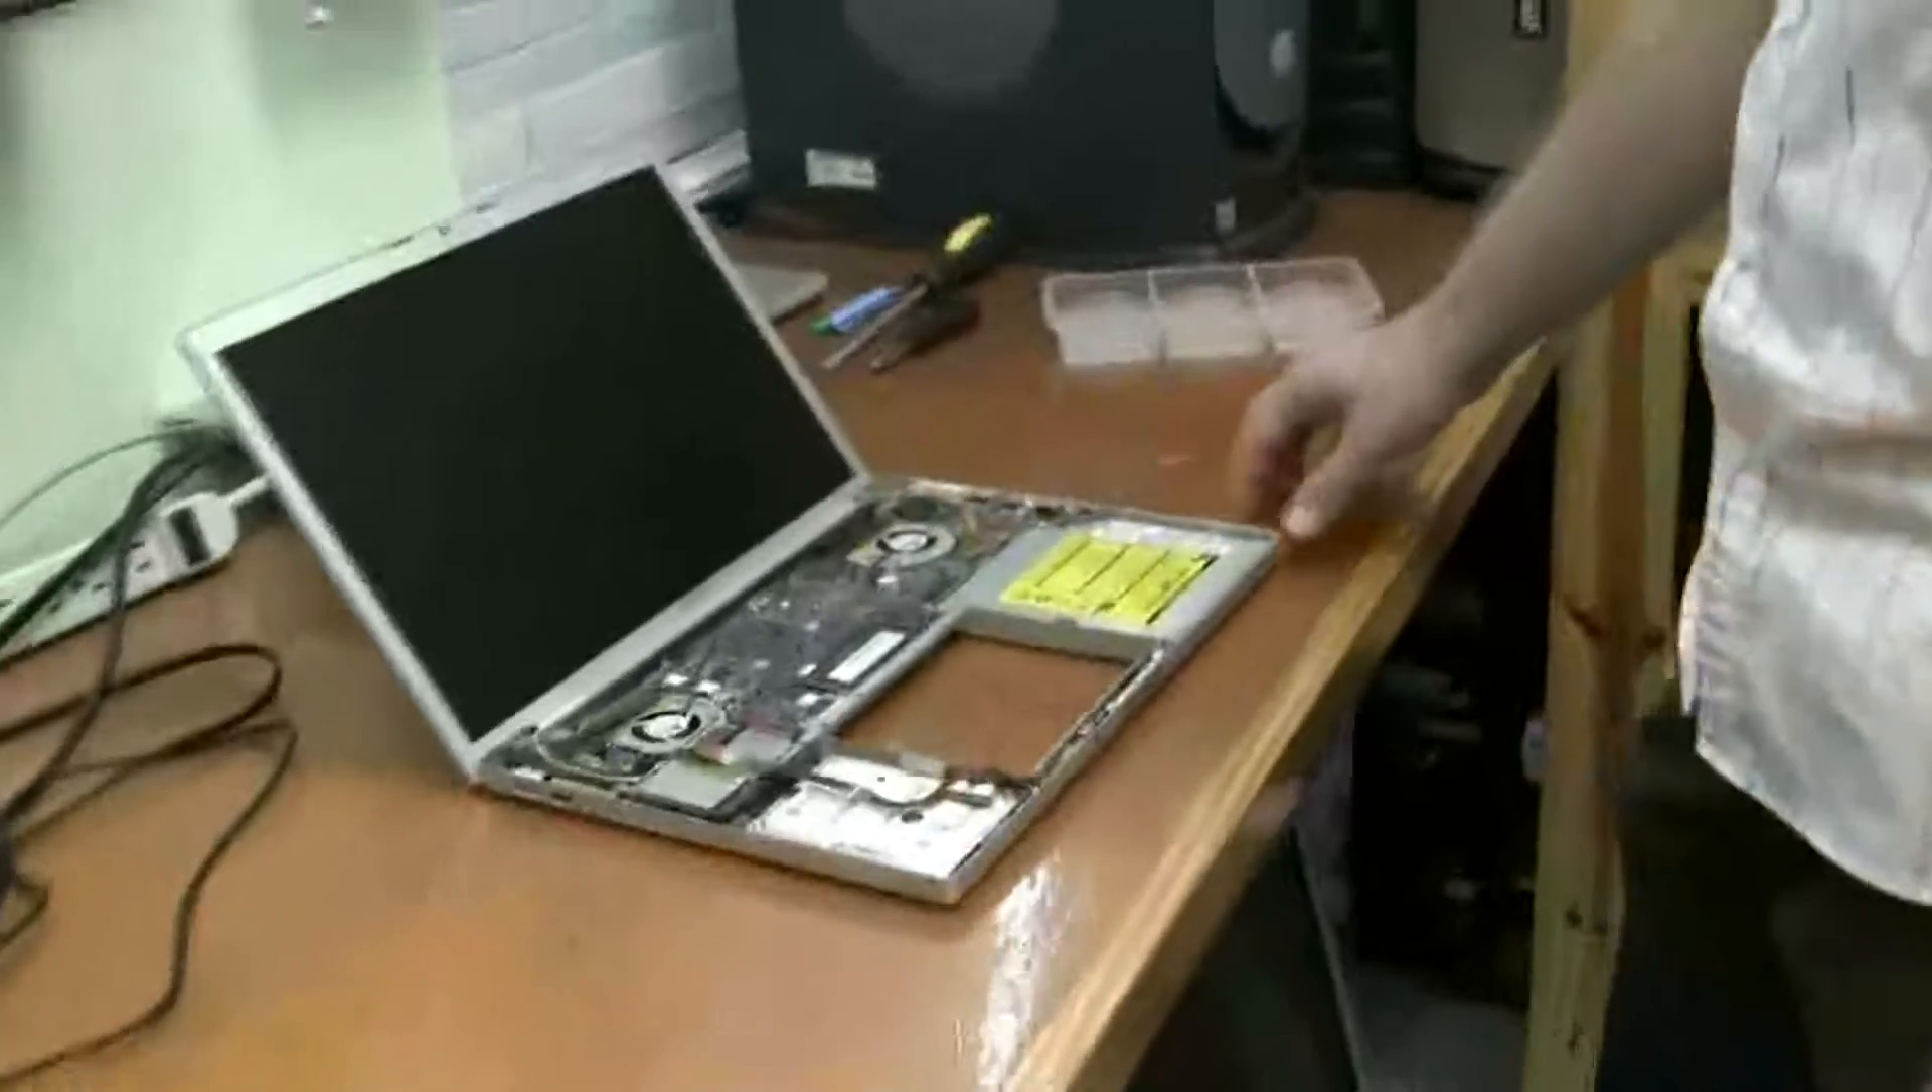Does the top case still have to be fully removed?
No.